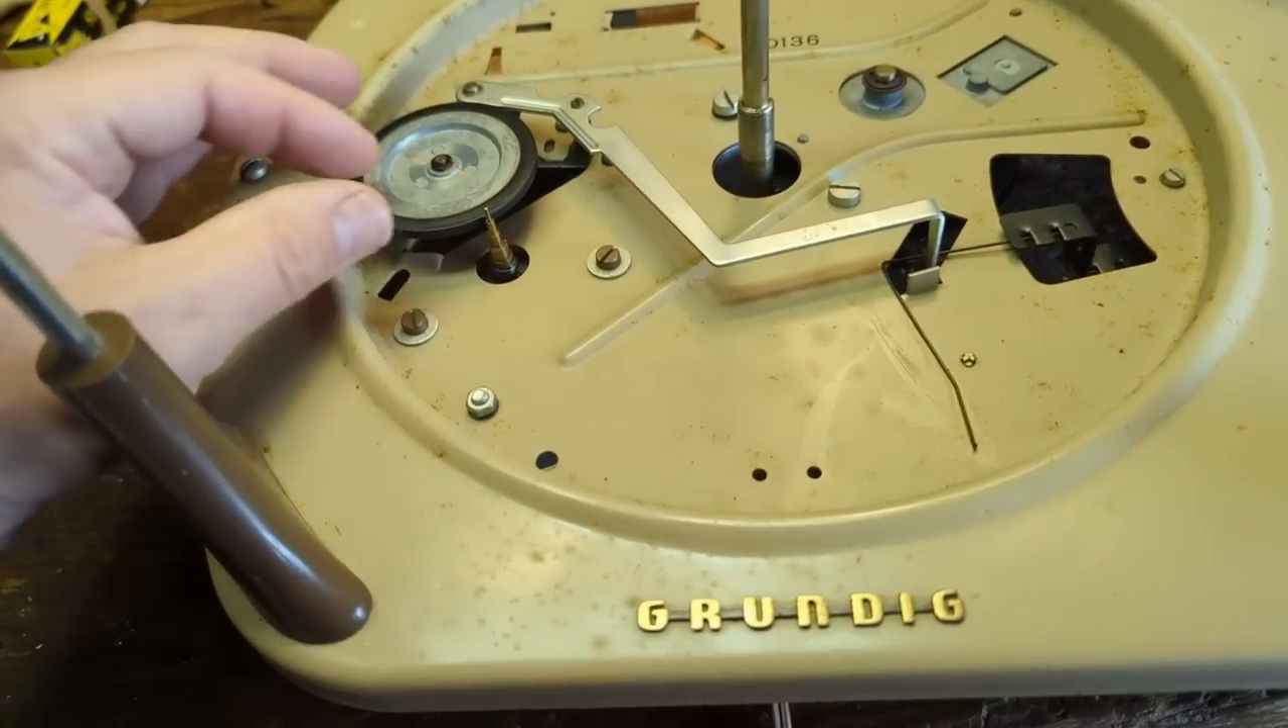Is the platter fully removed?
Yes.